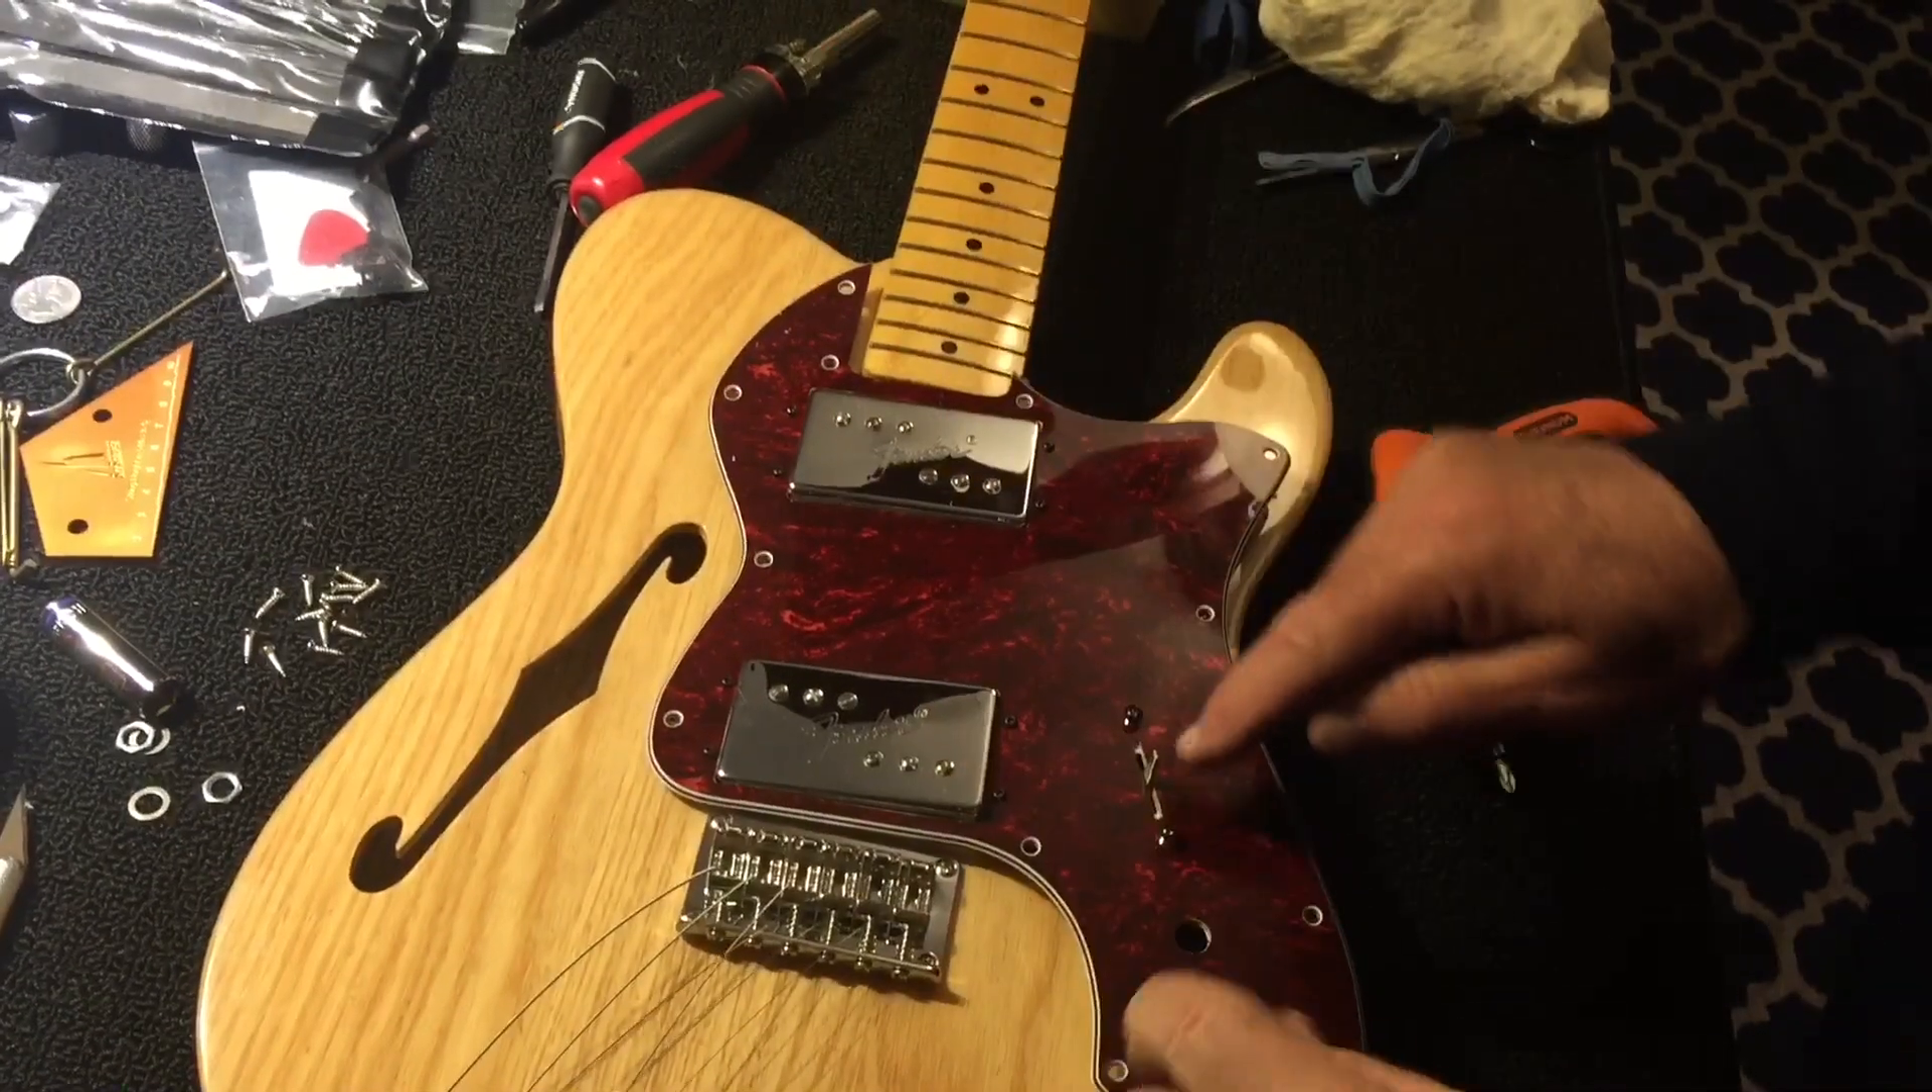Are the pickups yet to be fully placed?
No.